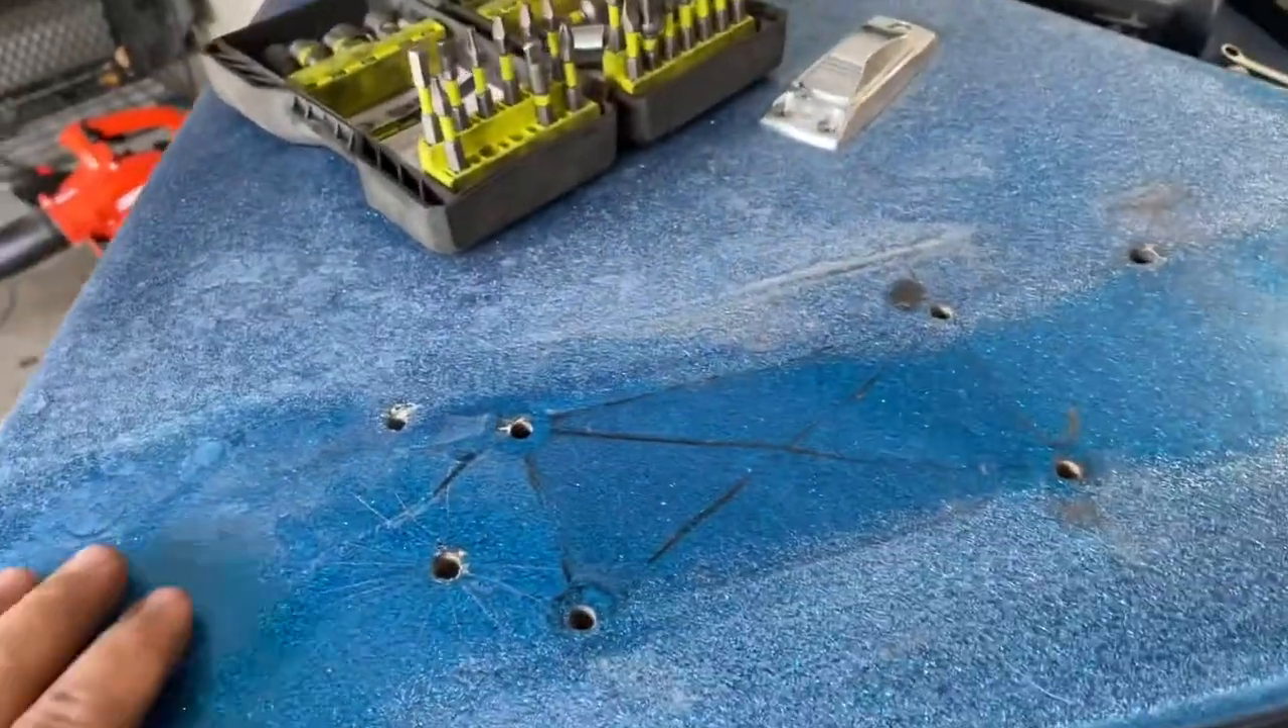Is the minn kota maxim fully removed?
Yes.